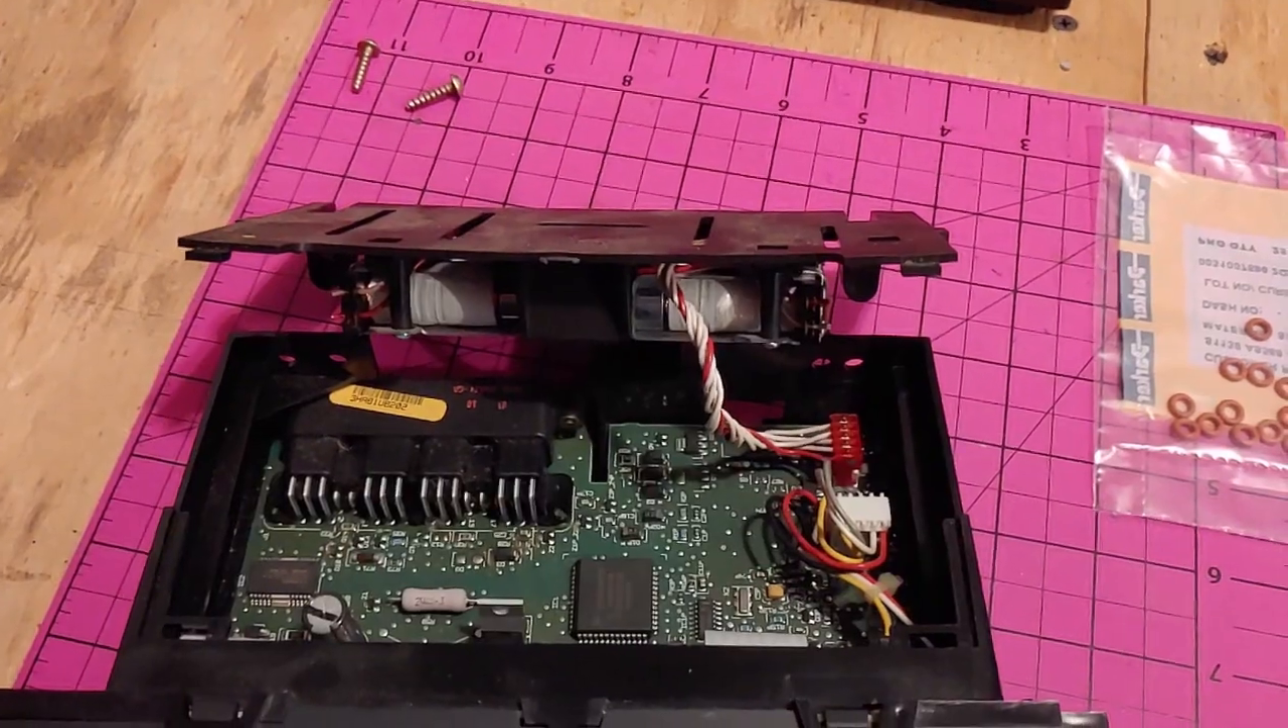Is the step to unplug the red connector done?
No.